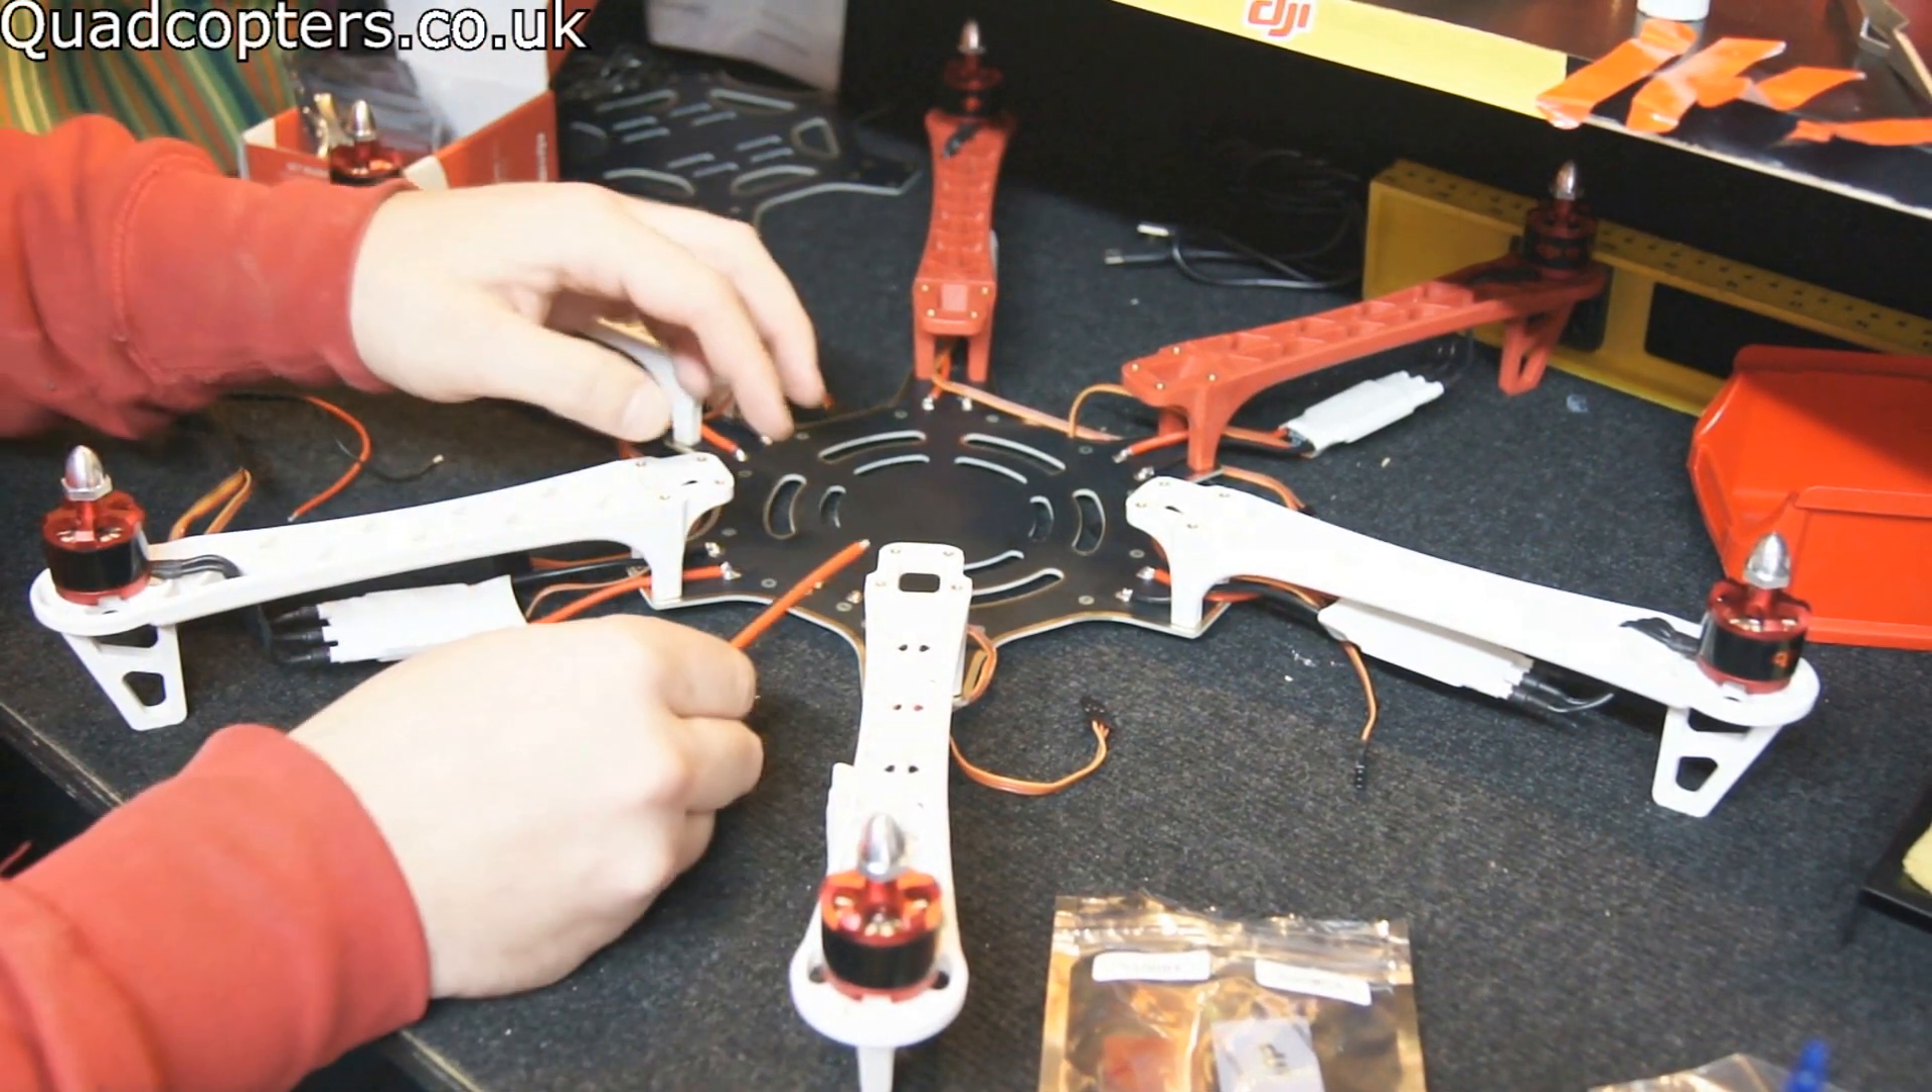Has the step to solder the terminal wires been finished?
No.